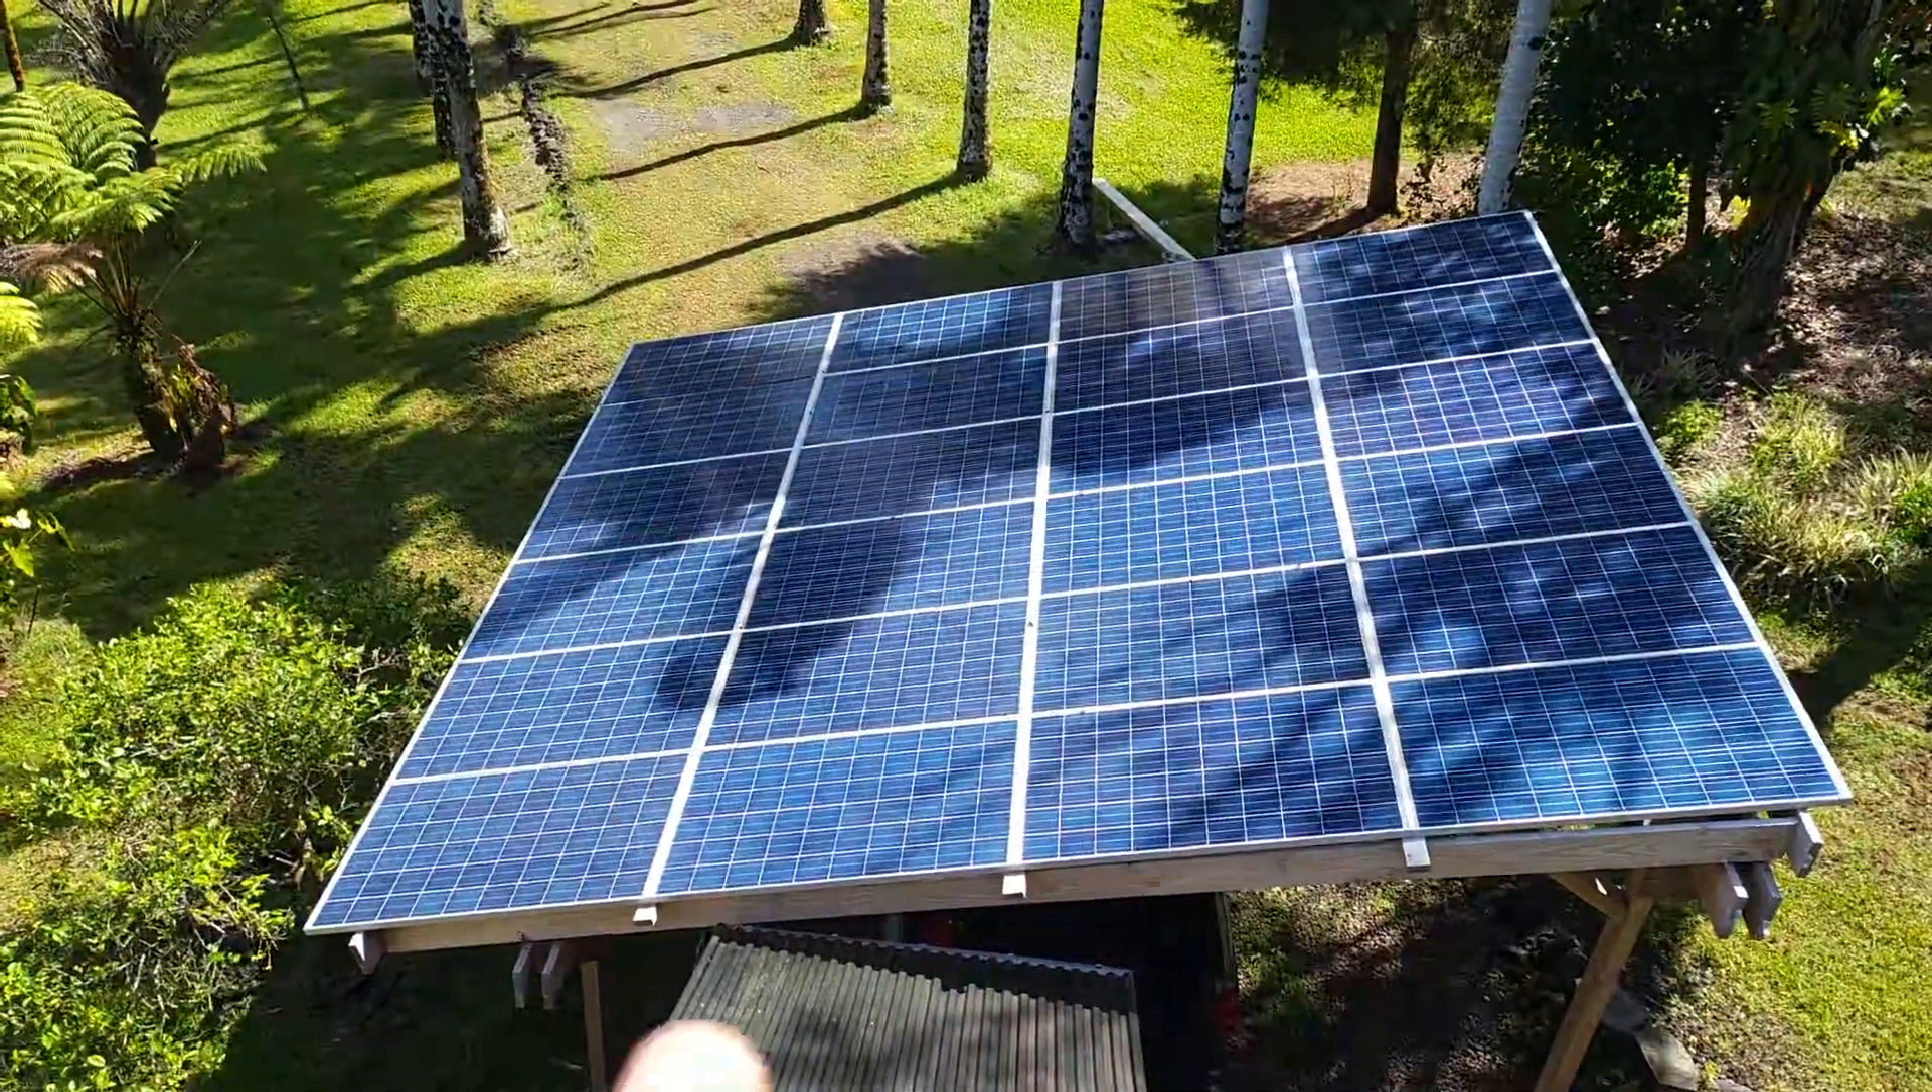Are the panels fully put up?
Yes.